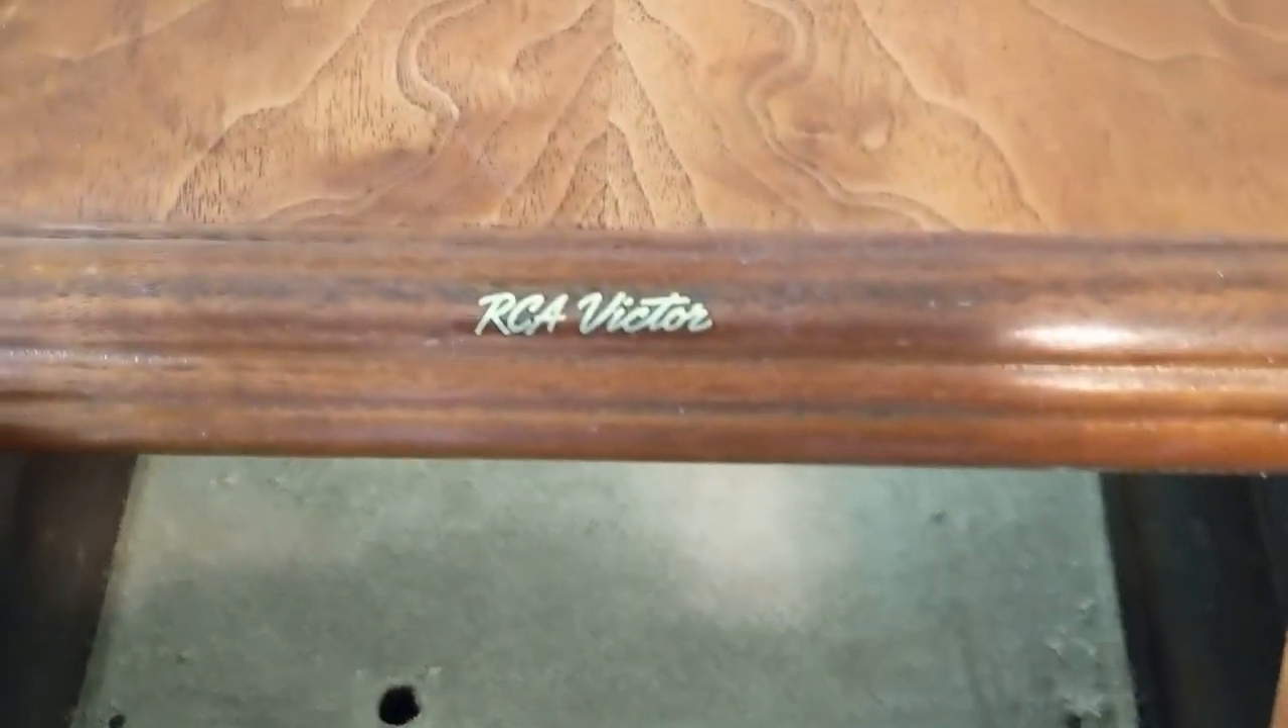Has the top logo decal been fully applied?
Yes.